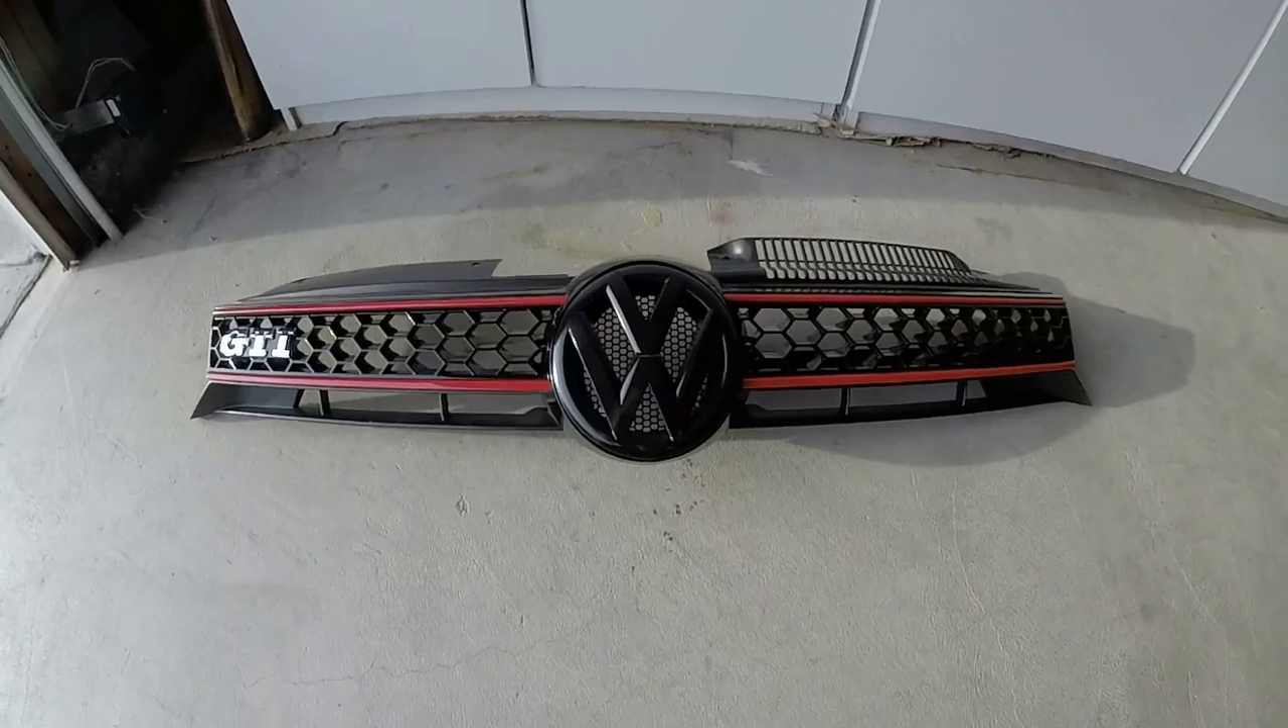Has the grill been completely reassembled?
Yes.